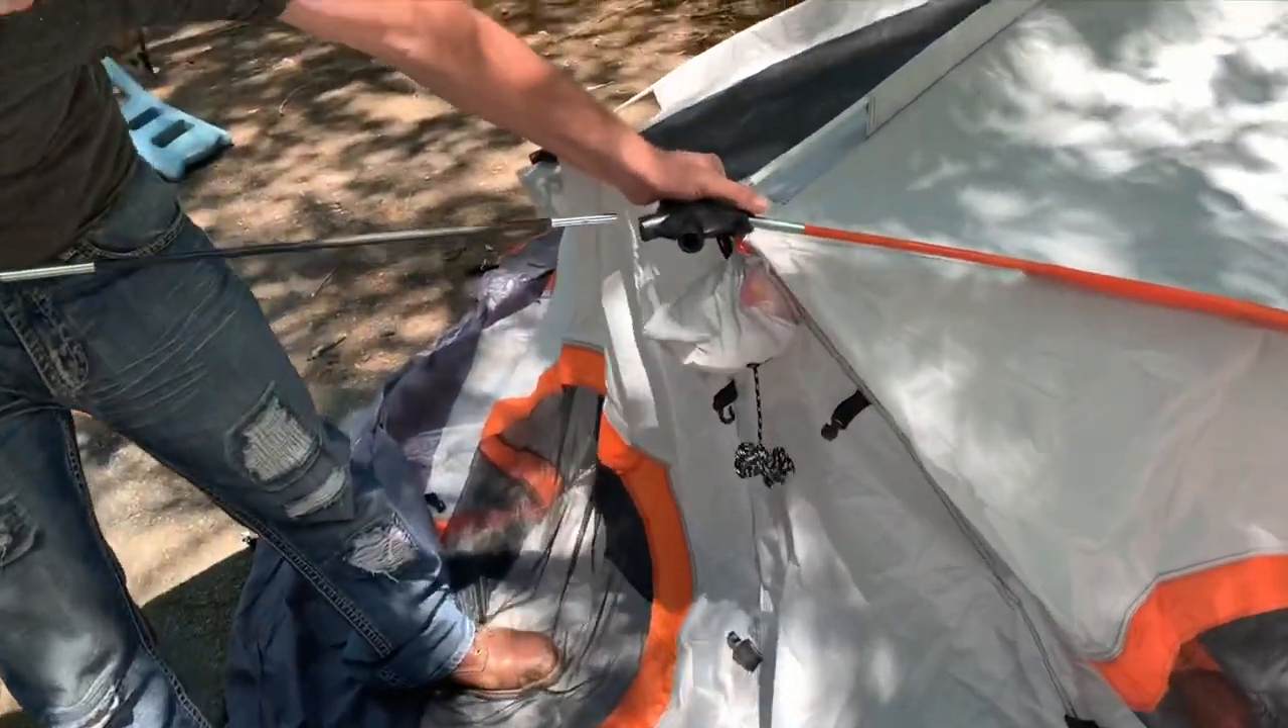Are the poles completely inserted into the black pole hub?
No.